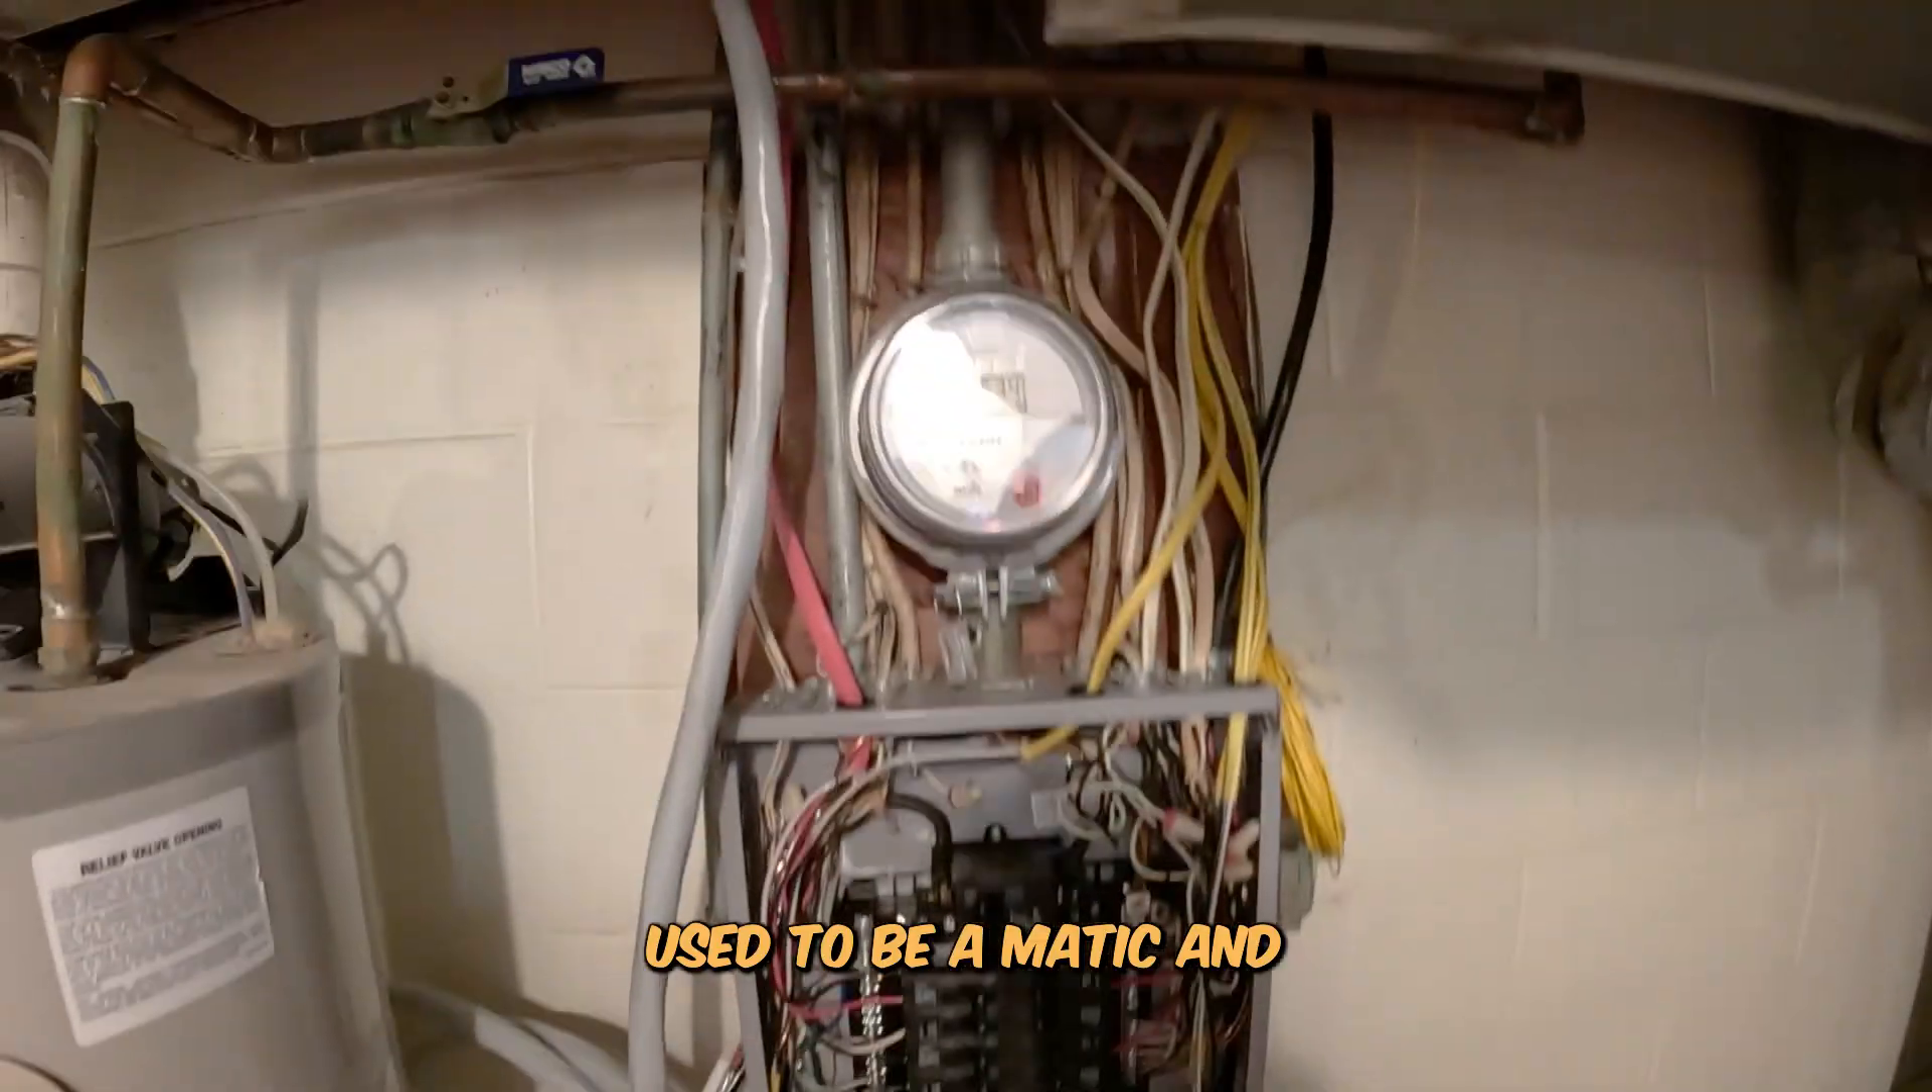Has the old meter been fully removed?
No.